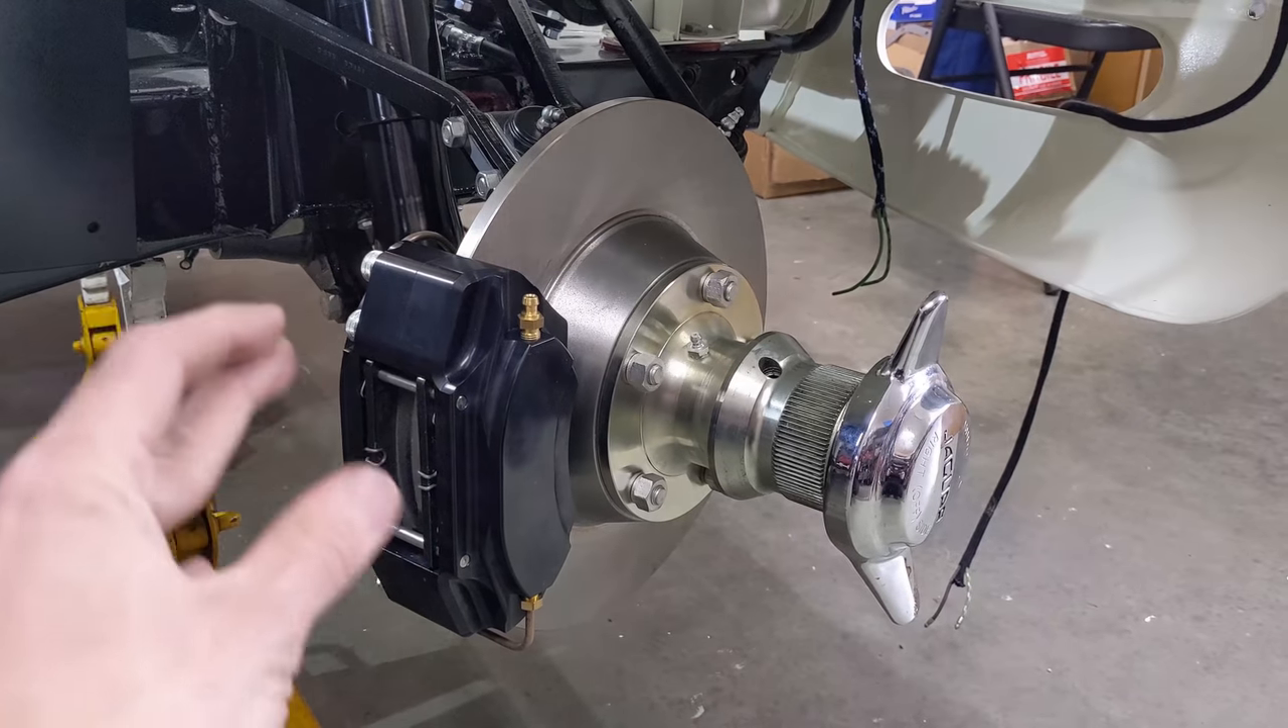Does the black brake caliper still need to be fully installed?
No.